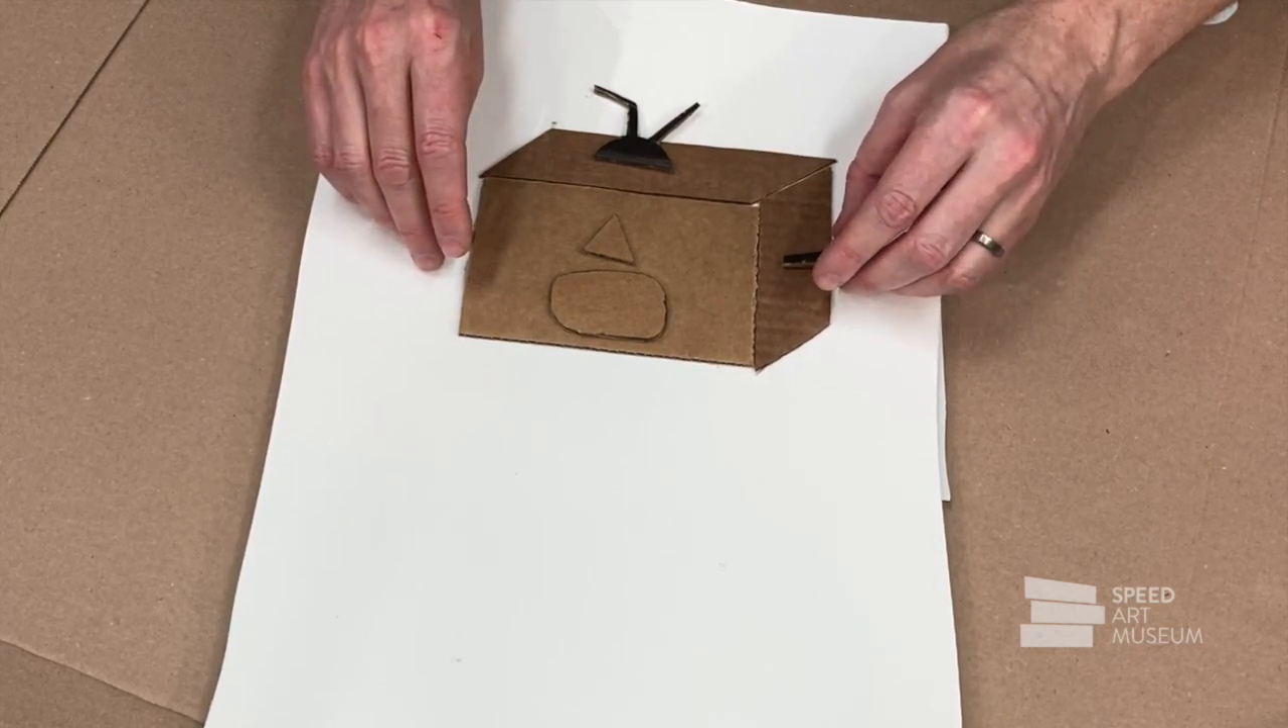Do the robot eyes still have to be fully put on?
Yes.